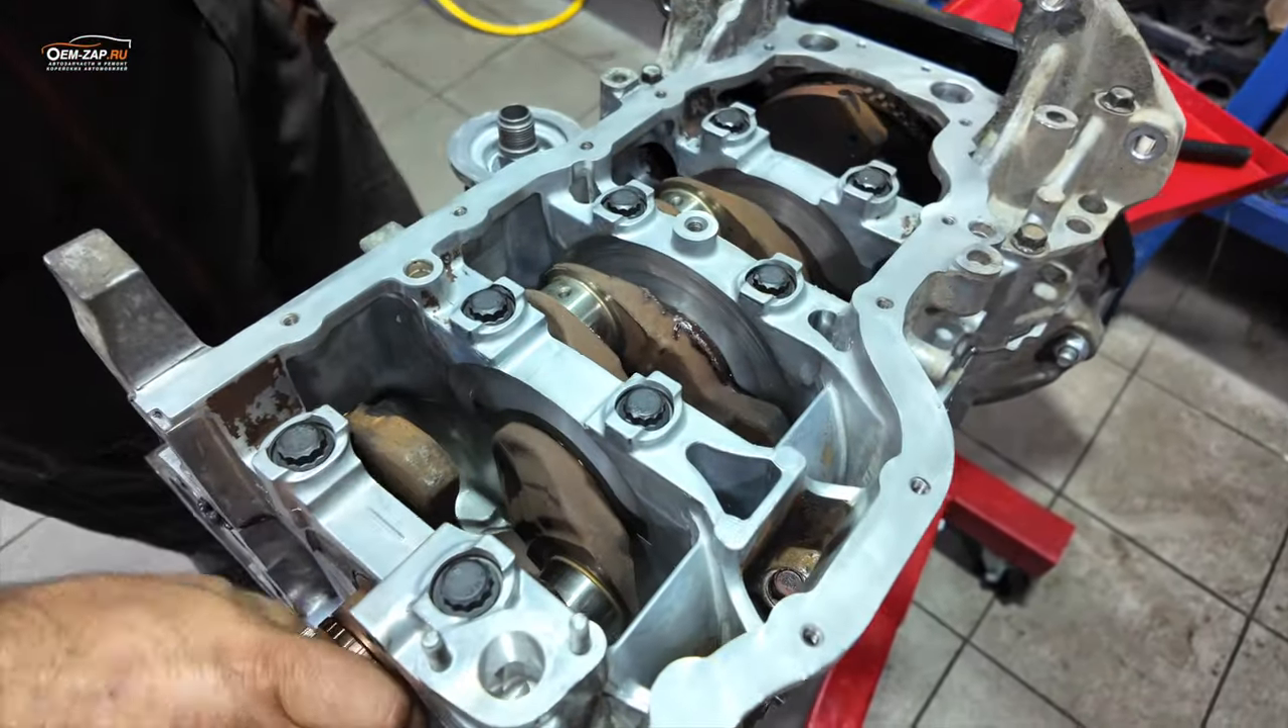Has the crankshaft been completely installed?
Yes.